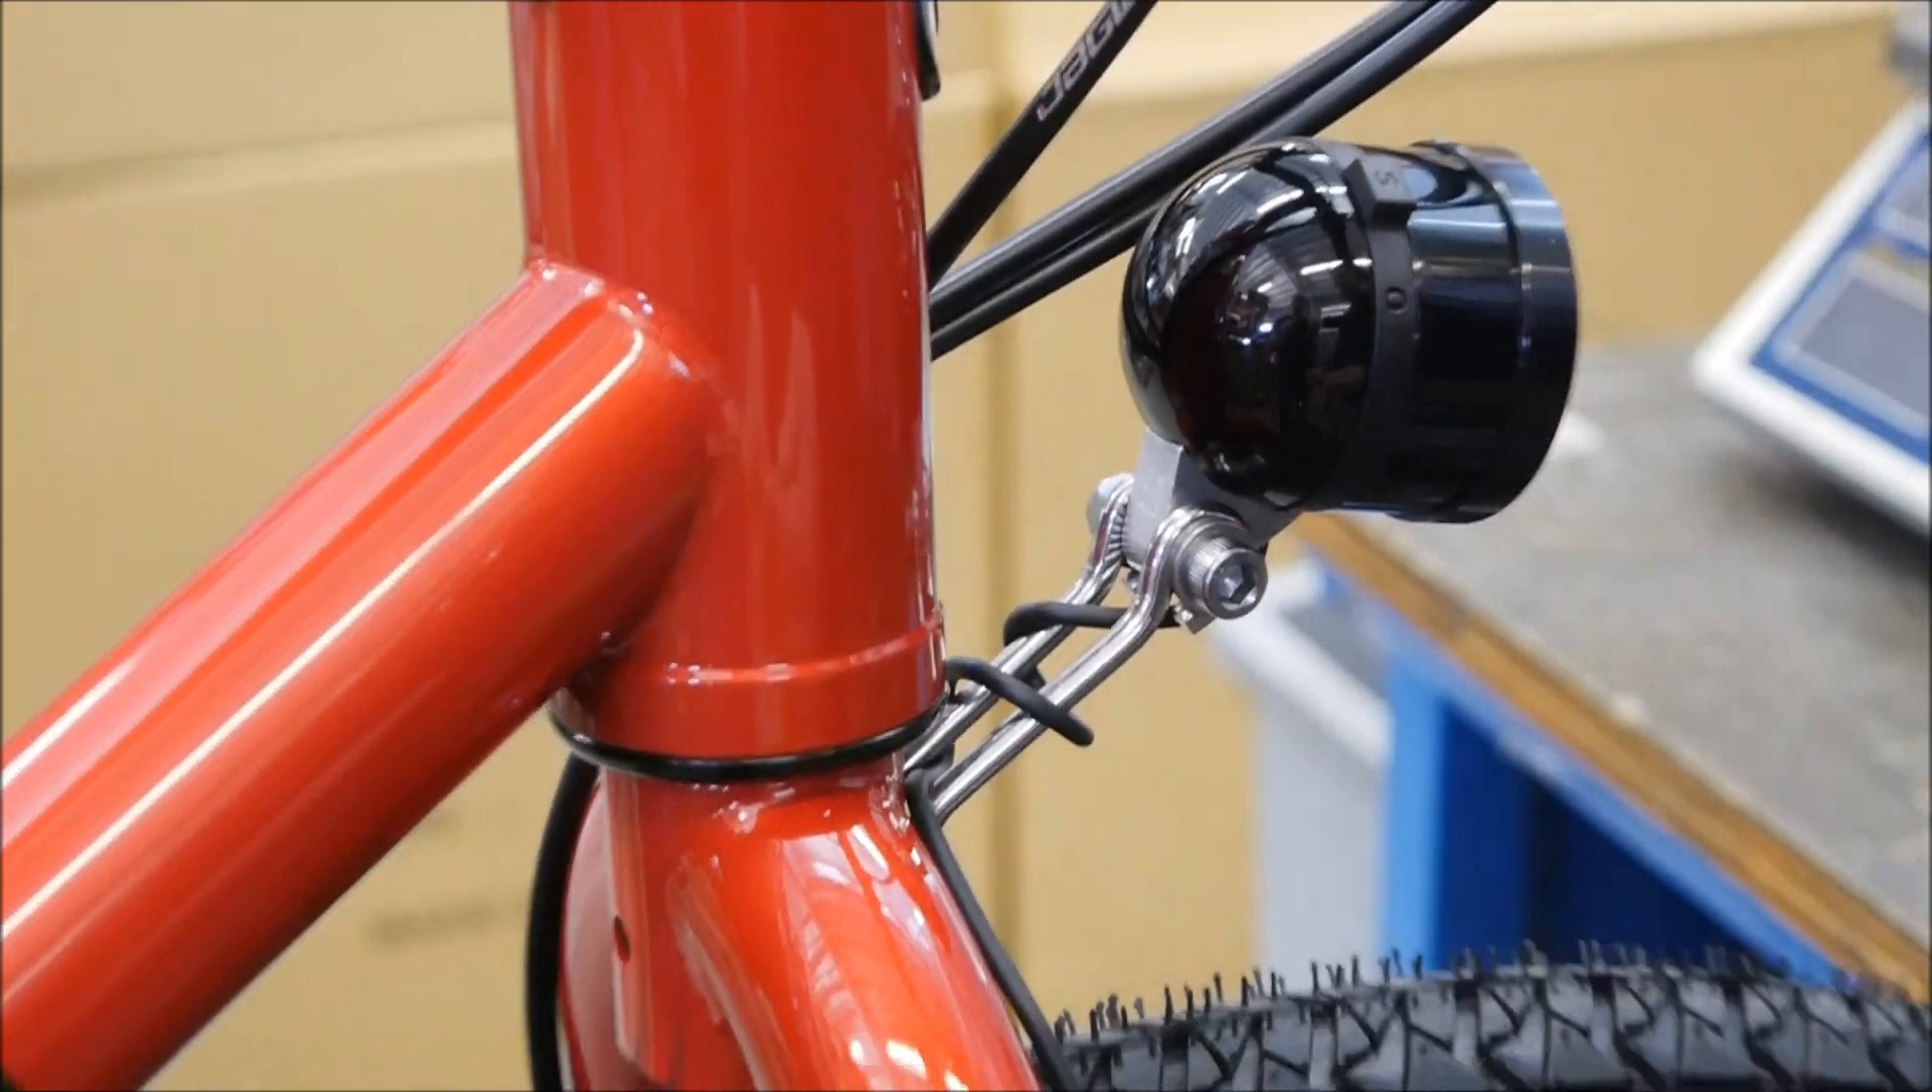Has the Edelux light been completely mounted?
Yes.